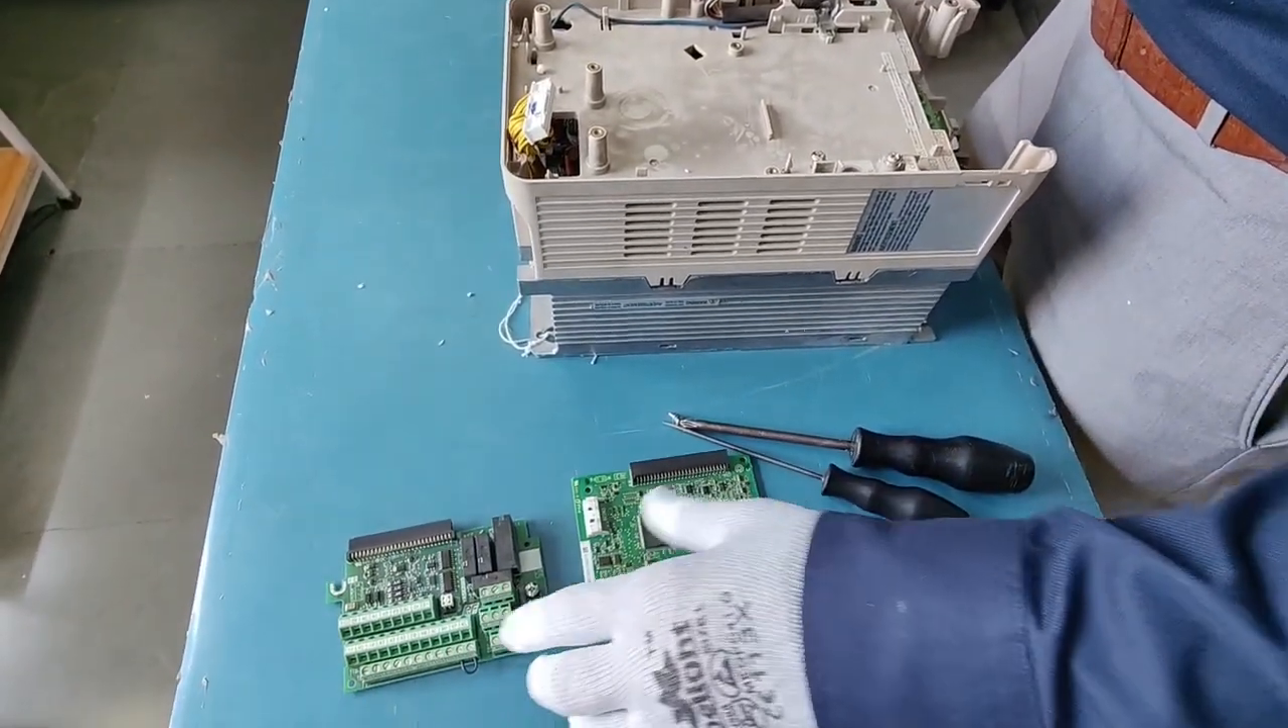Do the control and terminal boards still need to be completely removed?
No.